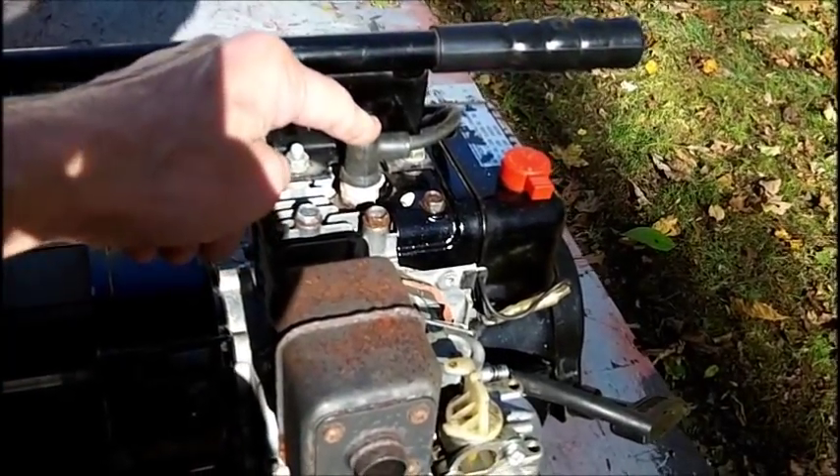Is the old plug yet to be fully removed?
Yes.